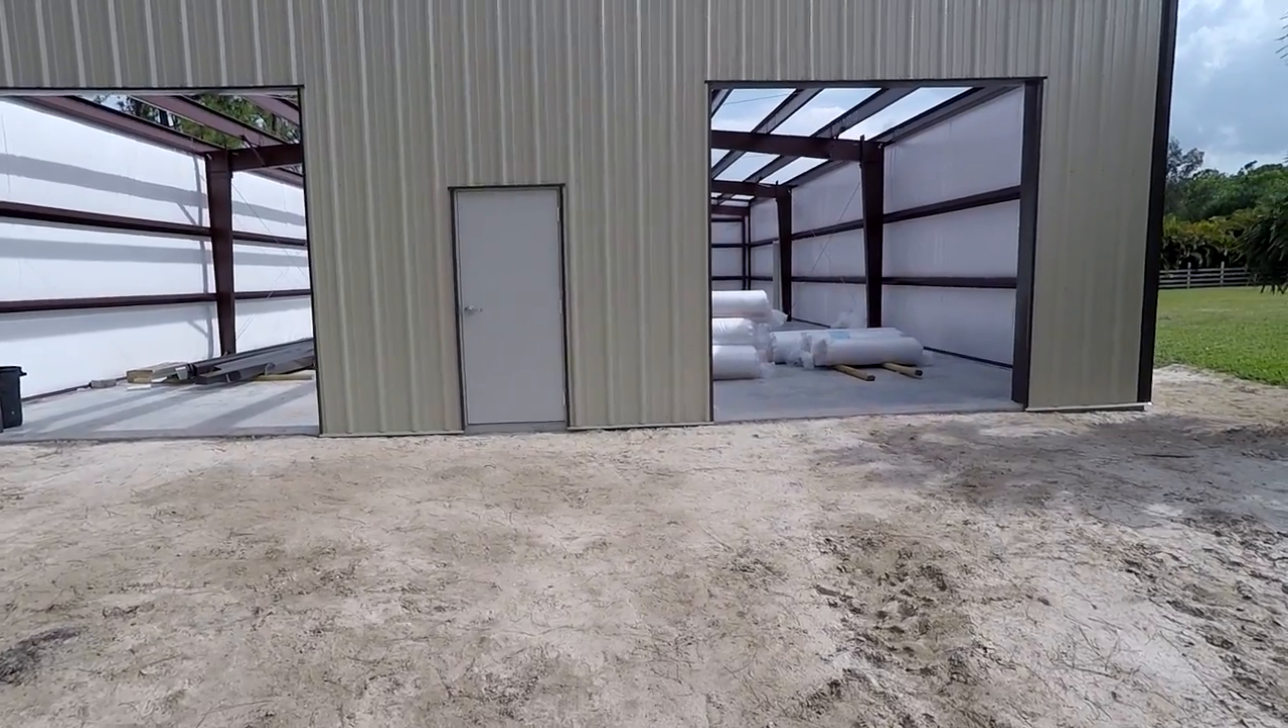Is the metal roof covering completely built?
No.